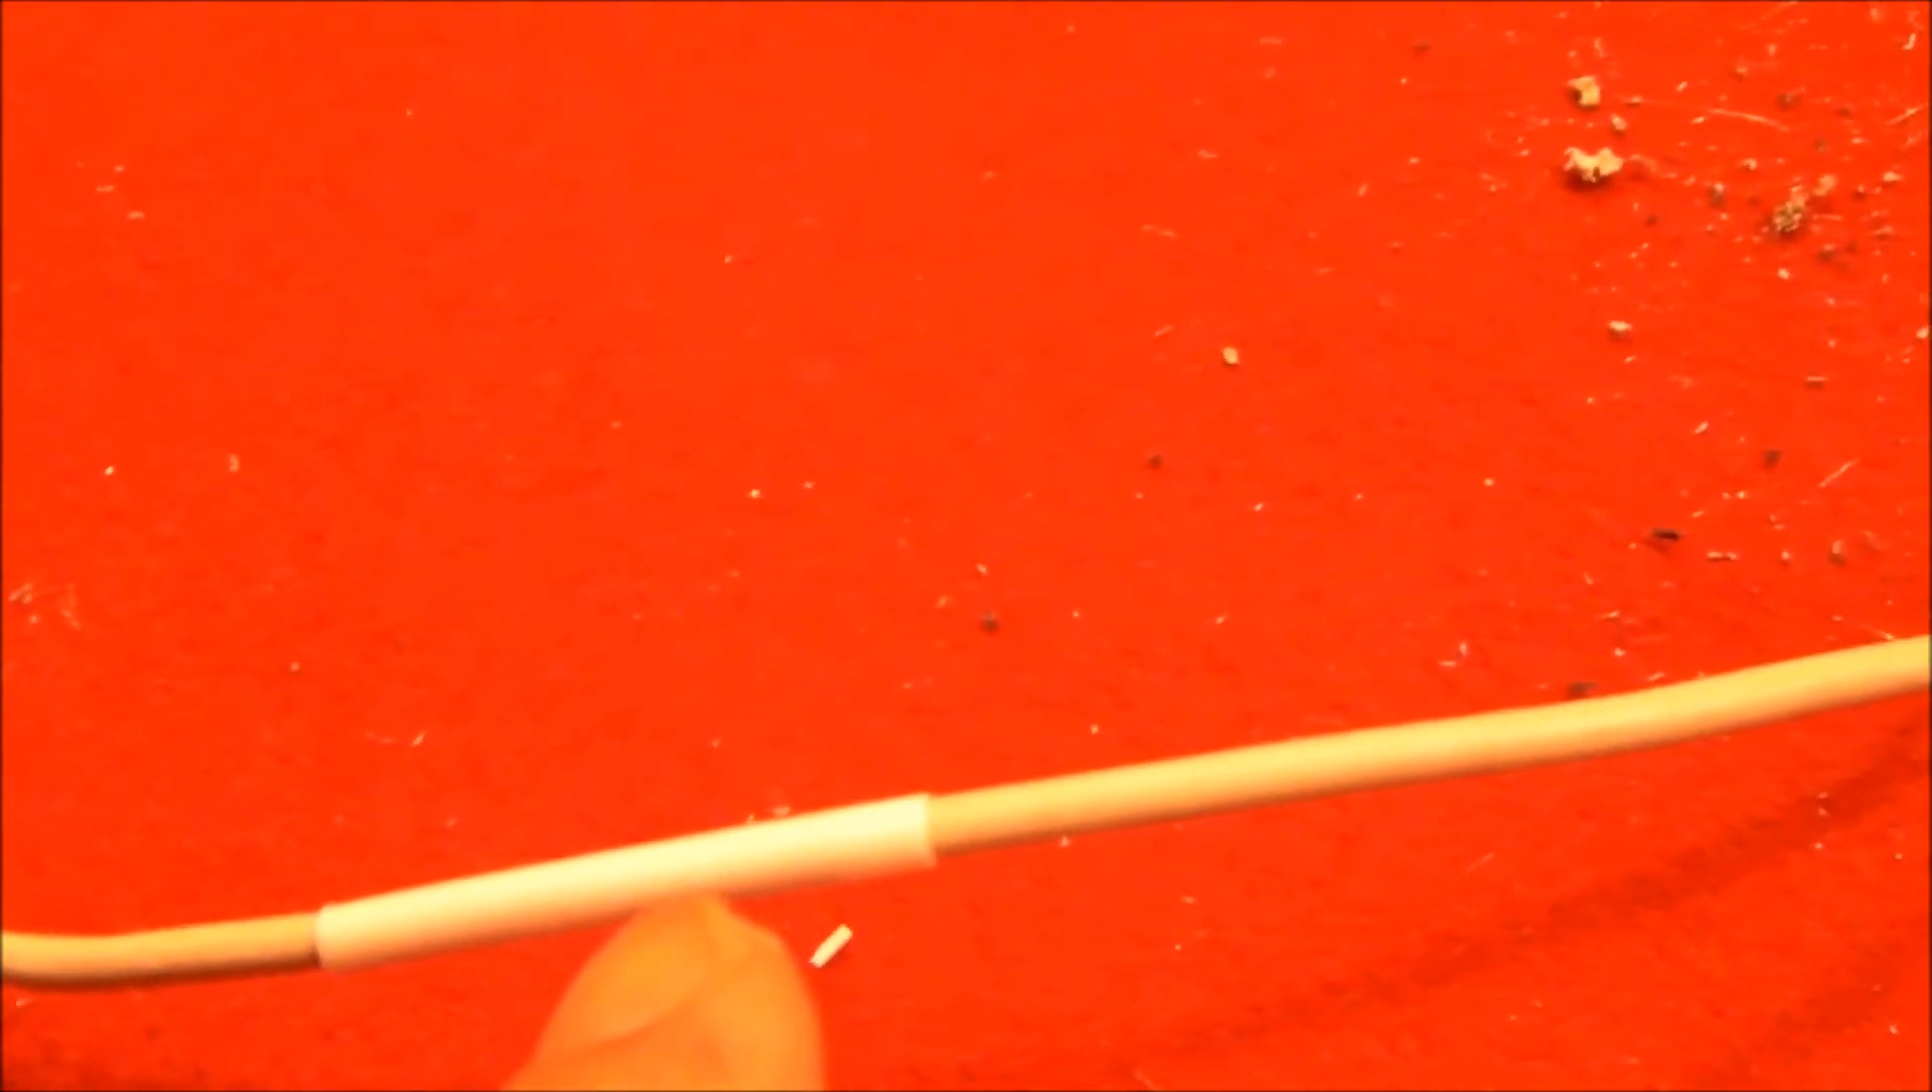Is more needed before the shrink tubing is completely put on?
No.